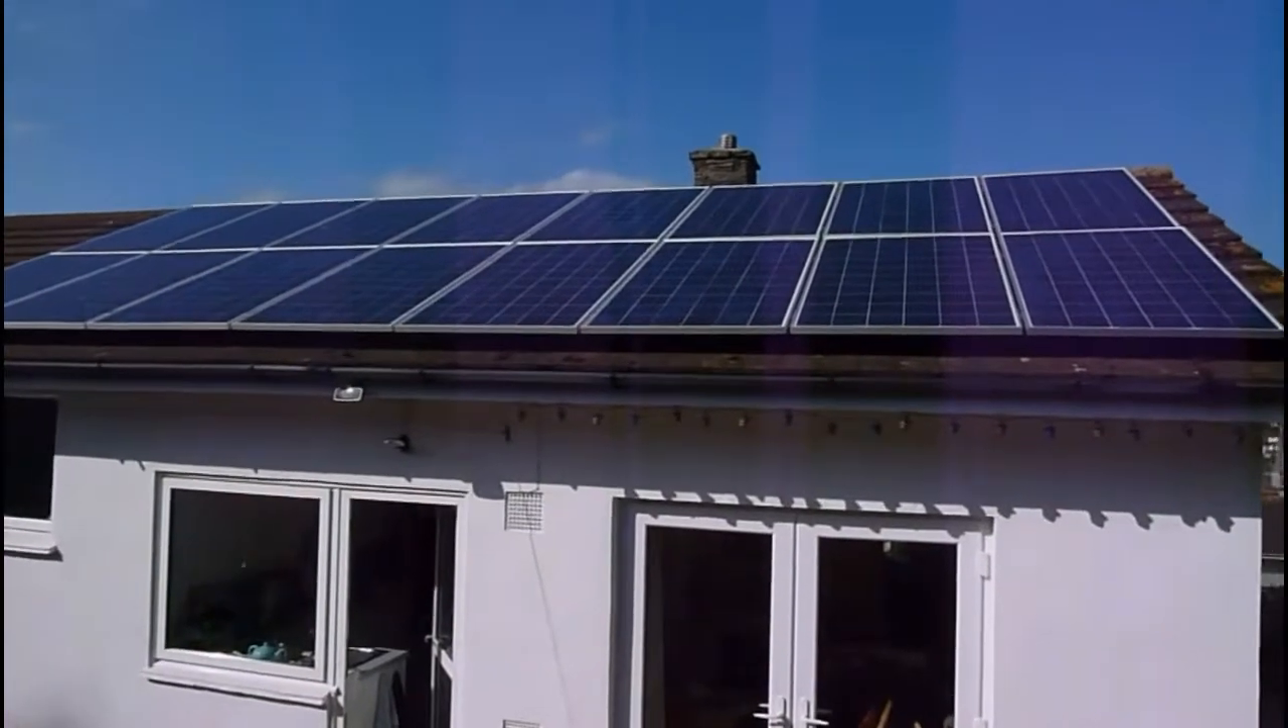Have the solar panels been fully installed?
Yes.